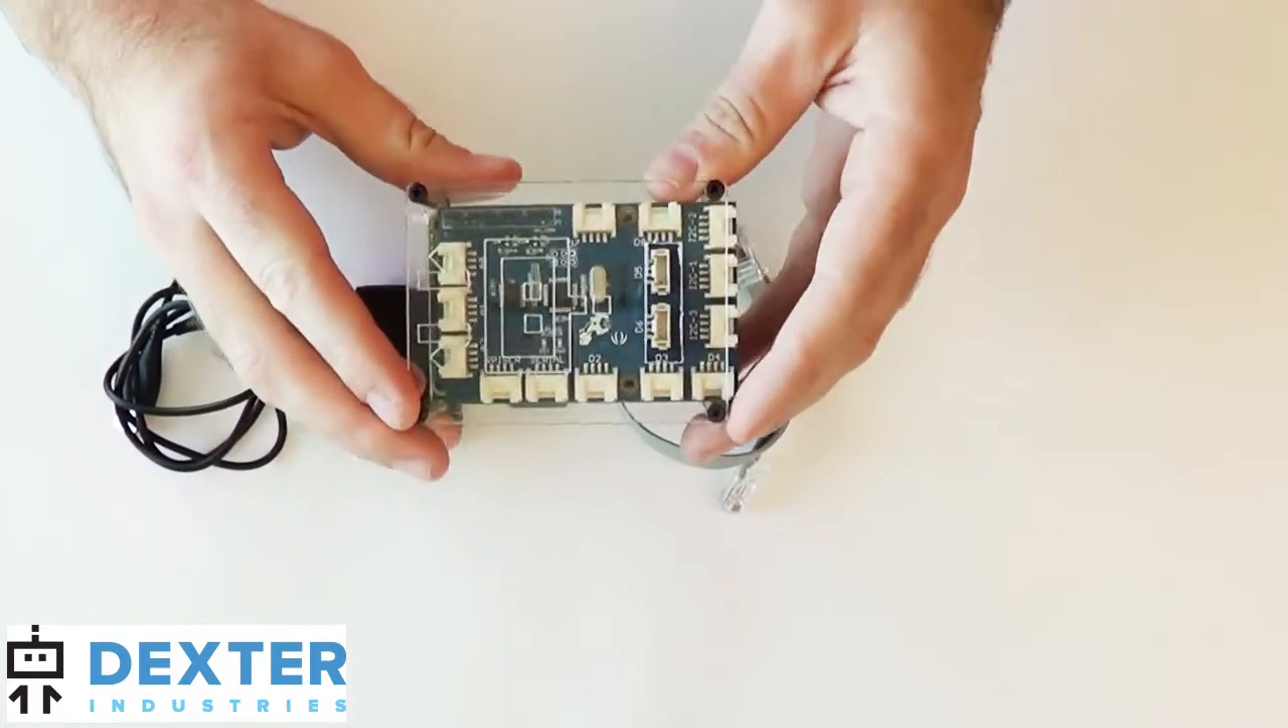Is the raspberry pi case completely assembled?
Yes.